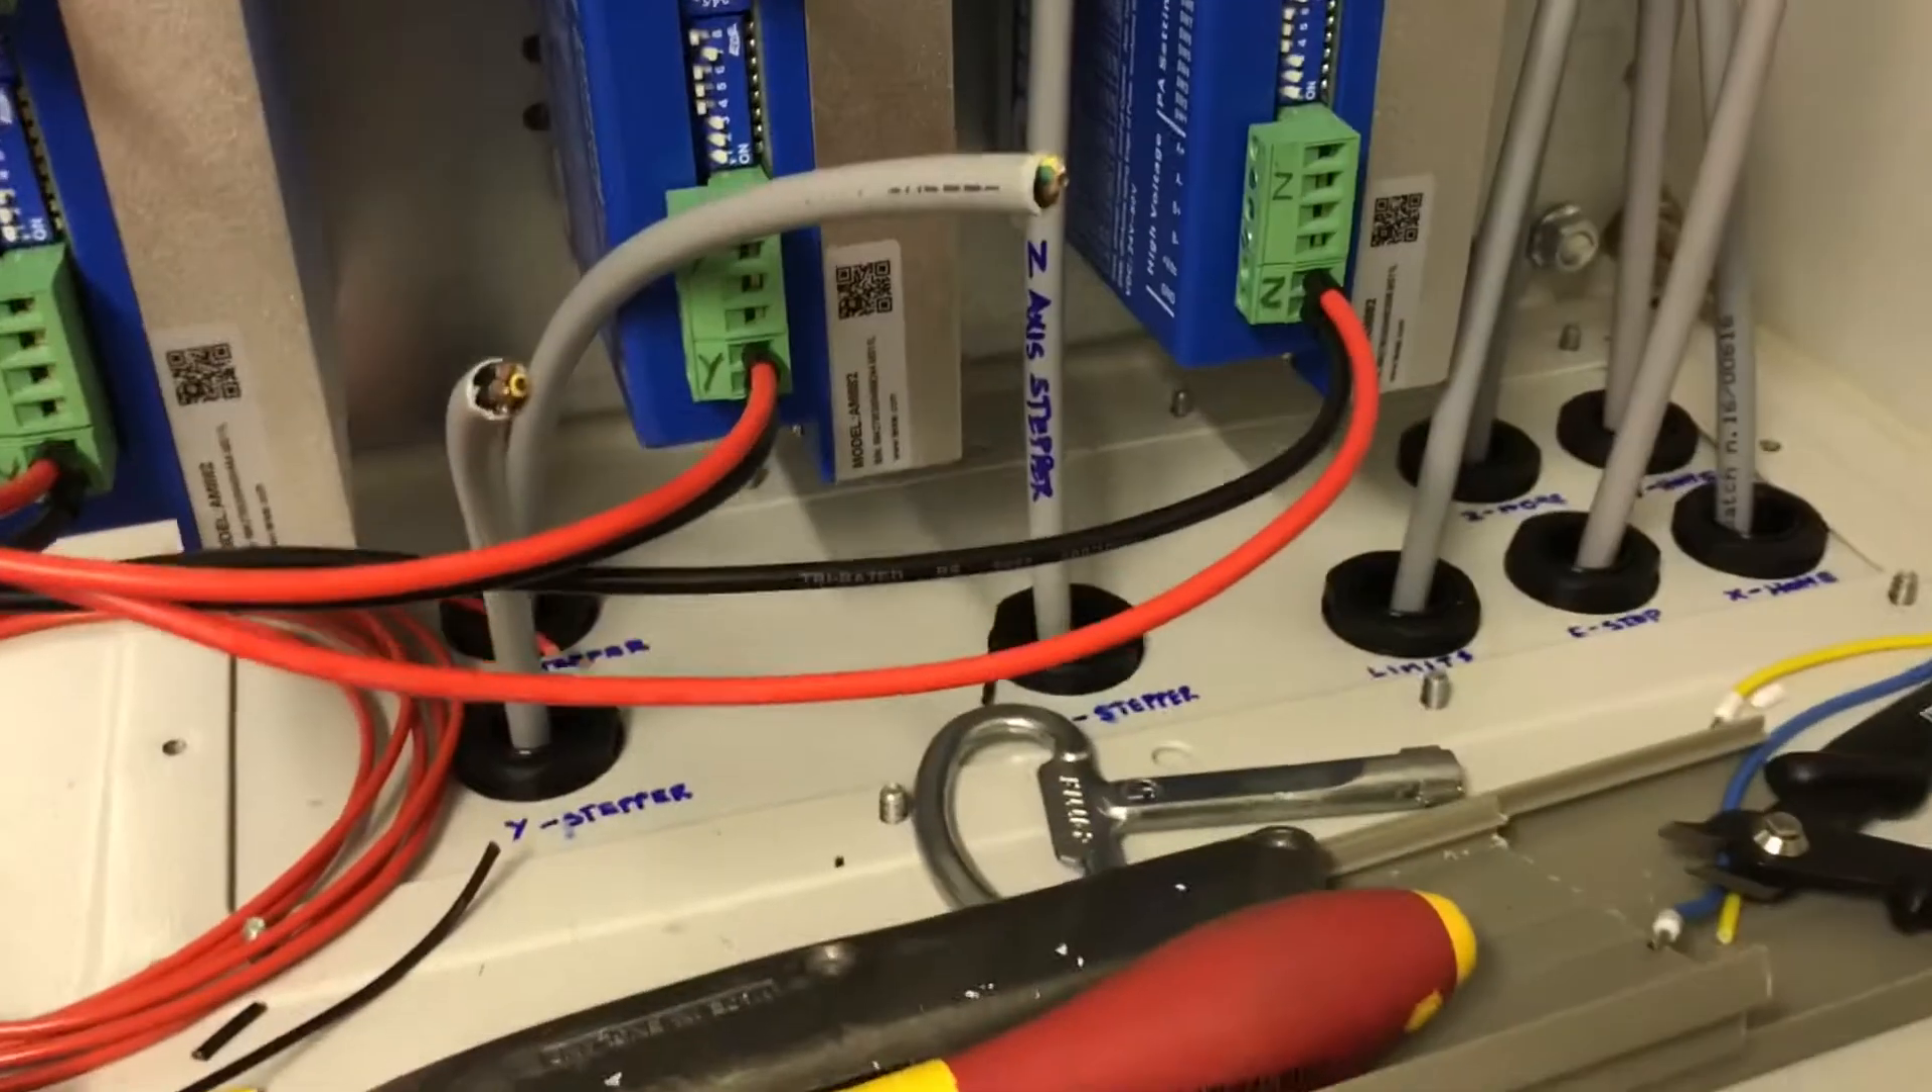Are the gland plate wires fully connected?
No.